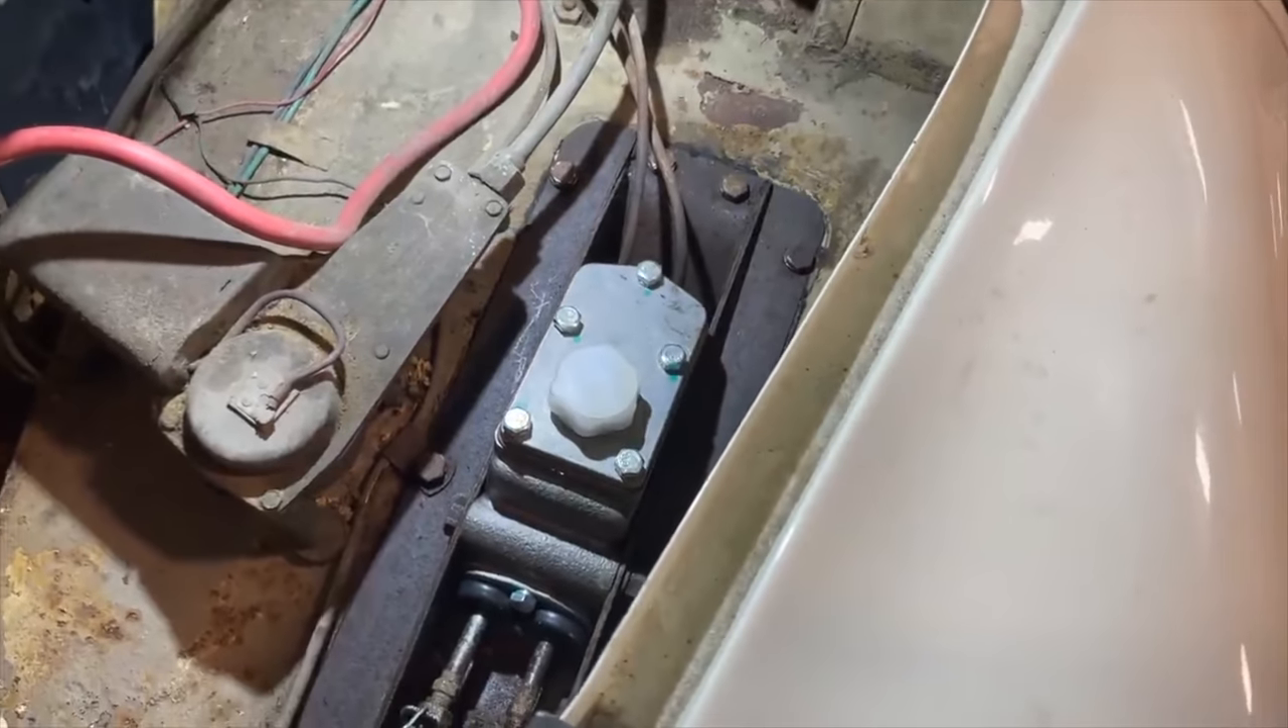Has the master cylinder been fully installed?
Yes.